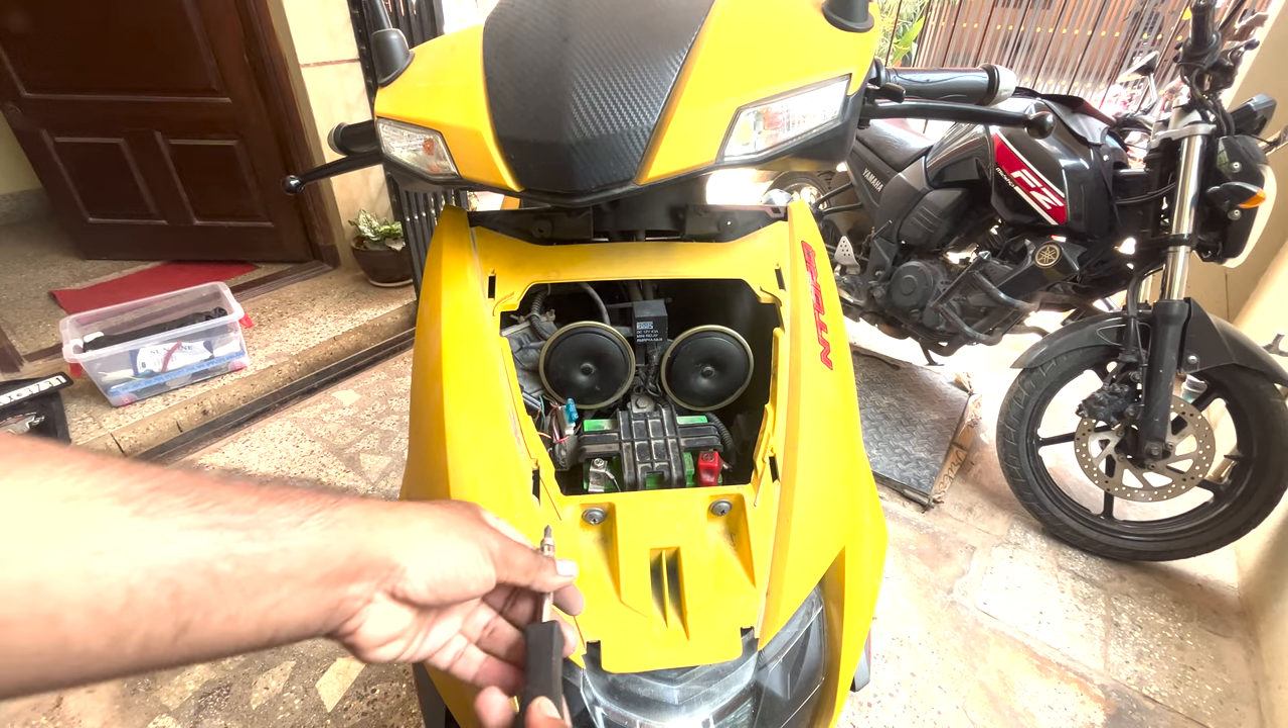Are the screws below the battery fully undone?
No.